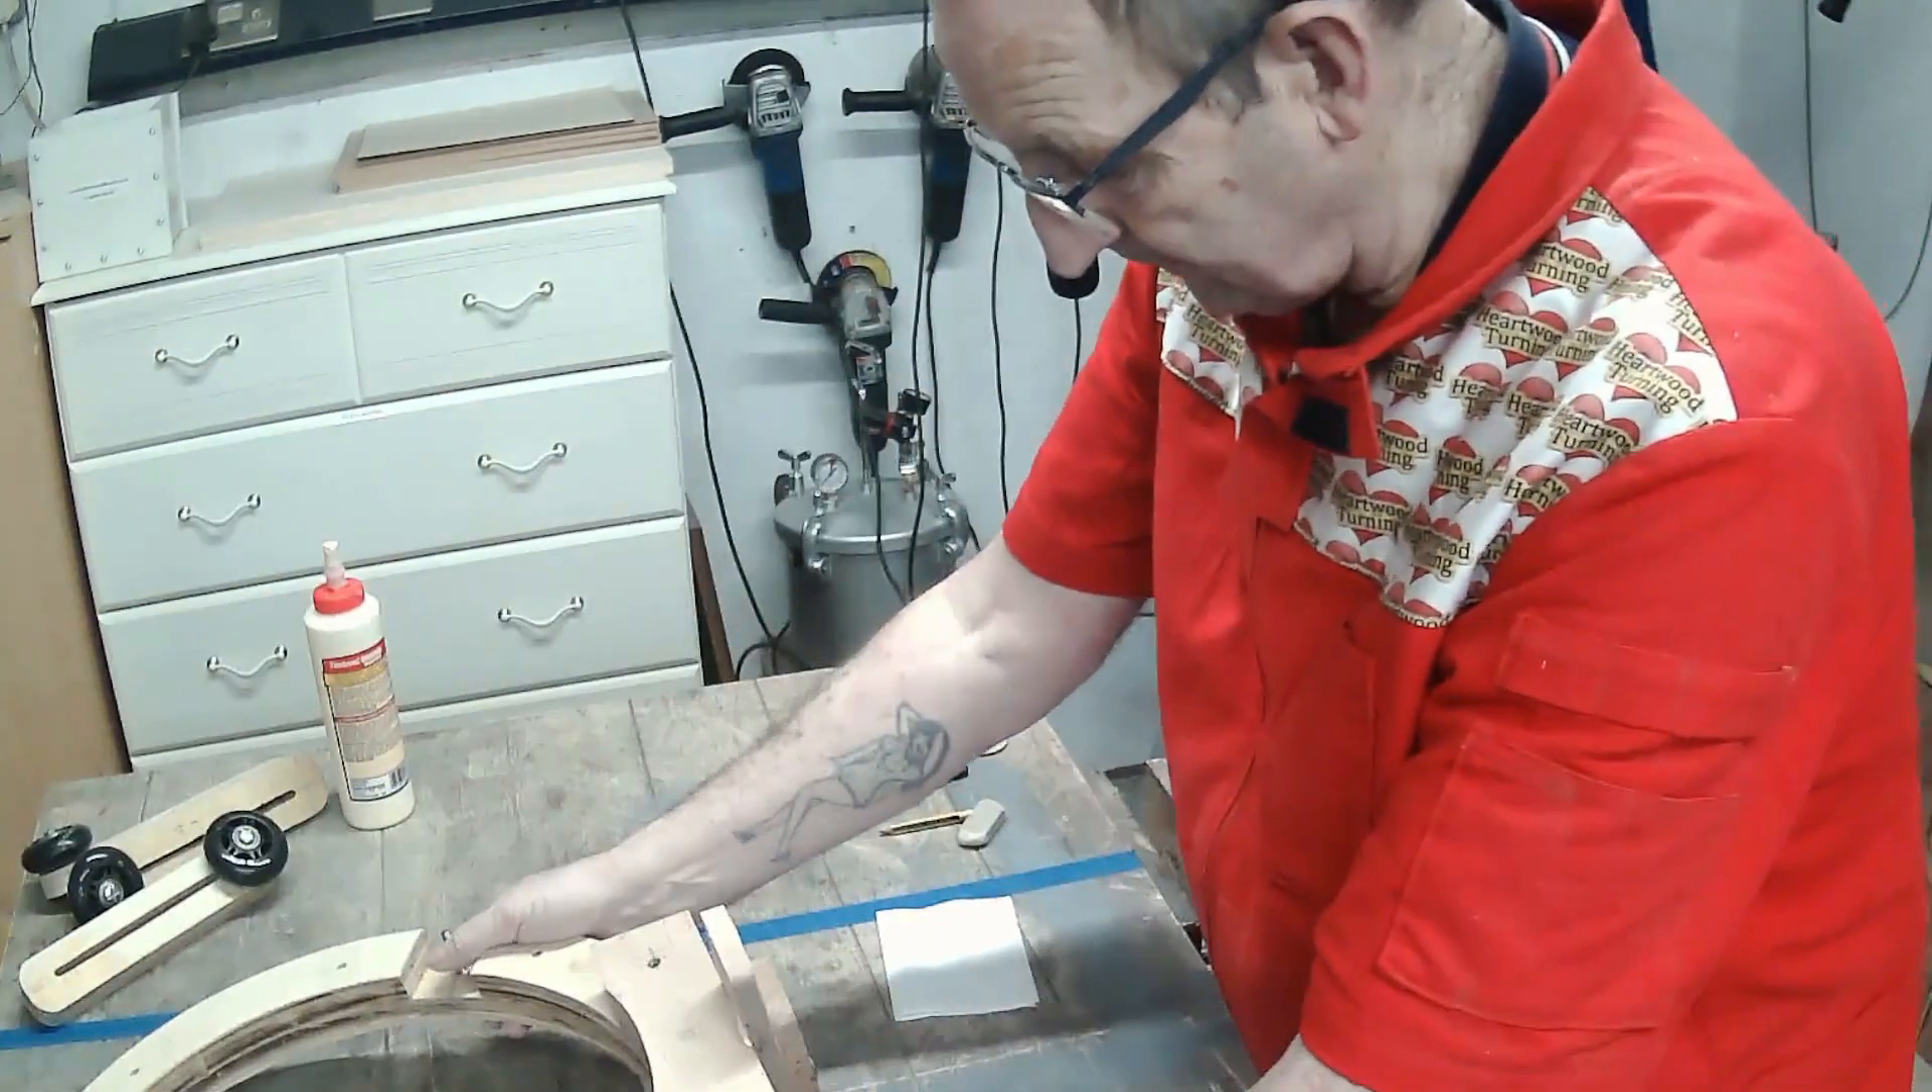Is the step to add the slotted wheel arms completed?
No.